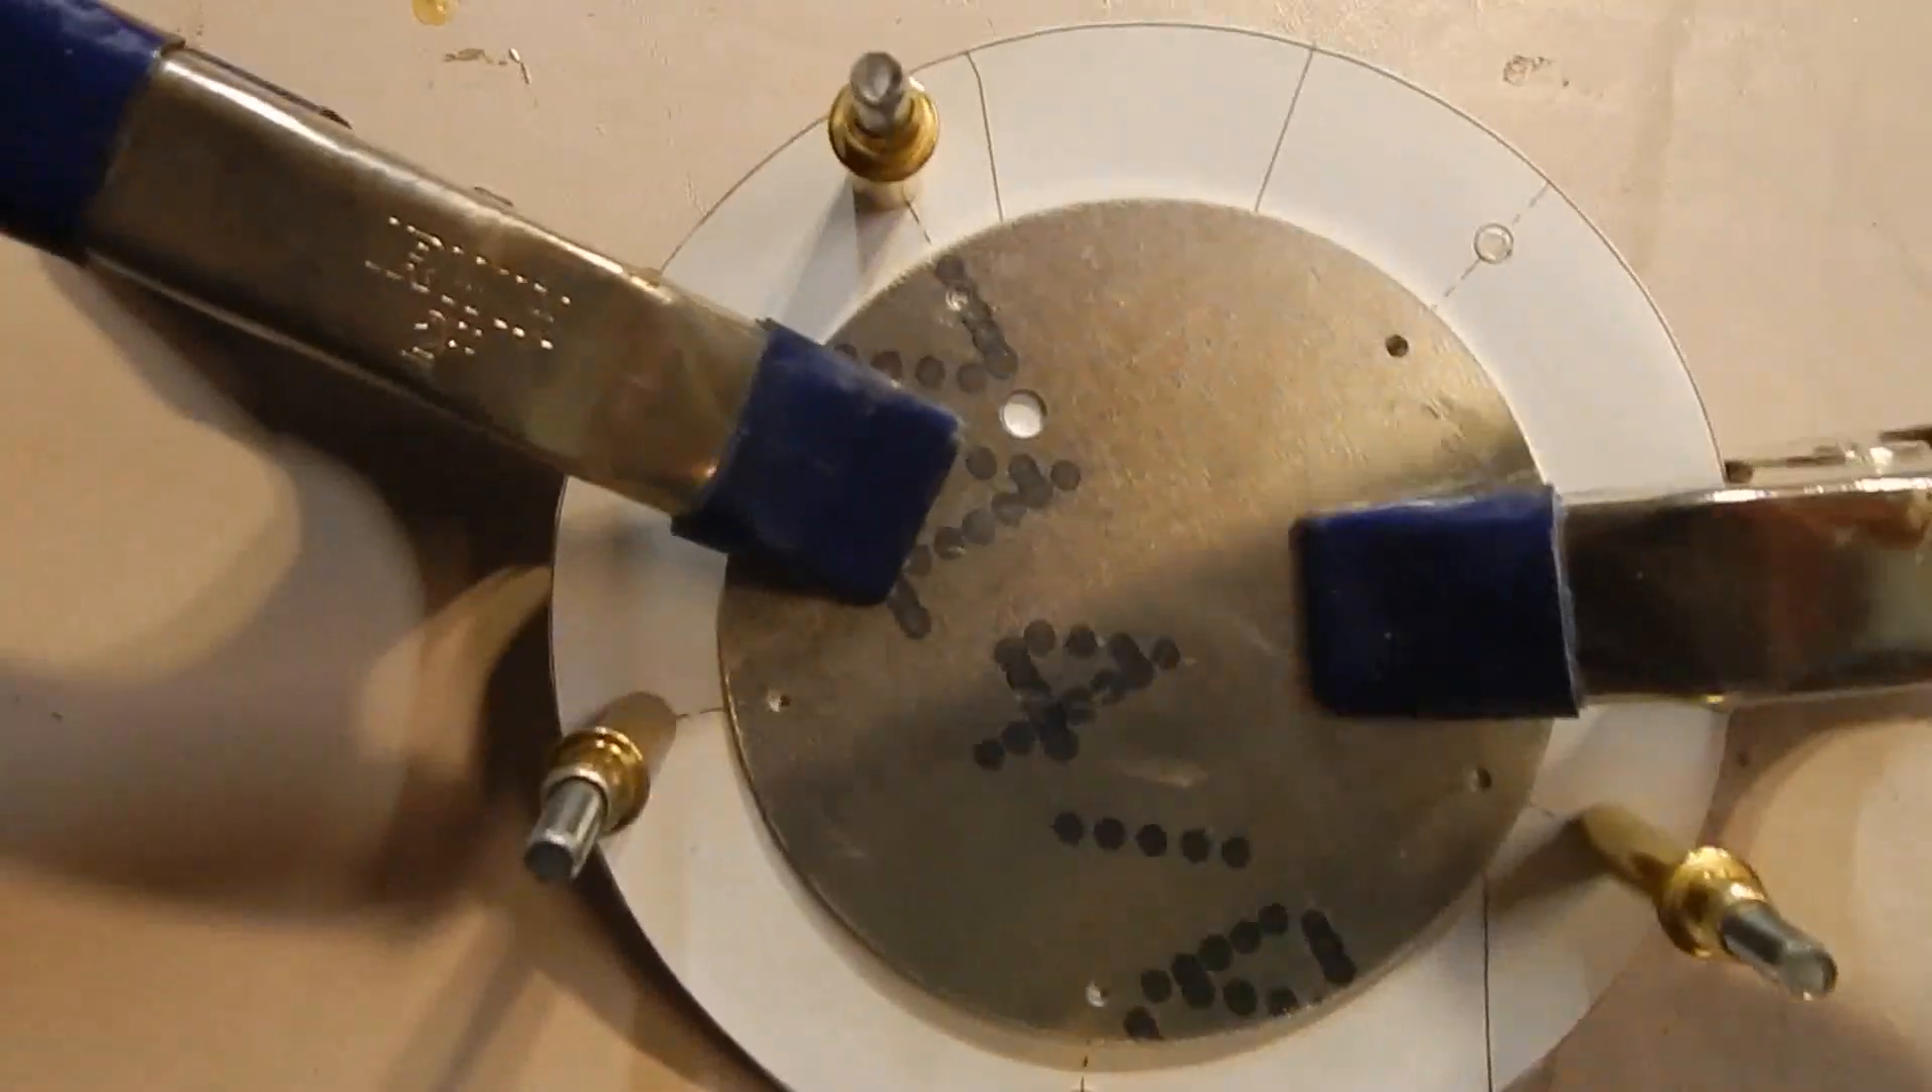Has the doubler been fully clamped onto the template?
Yes.